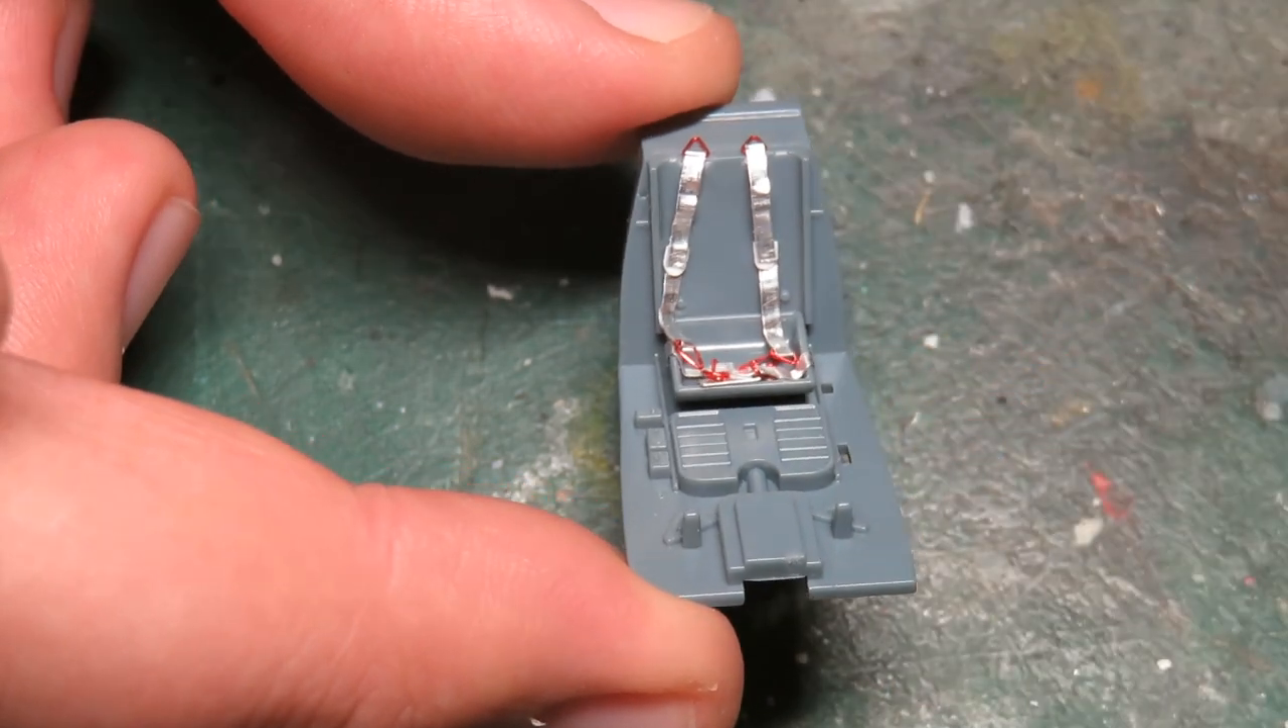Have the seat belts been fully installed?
Yes.